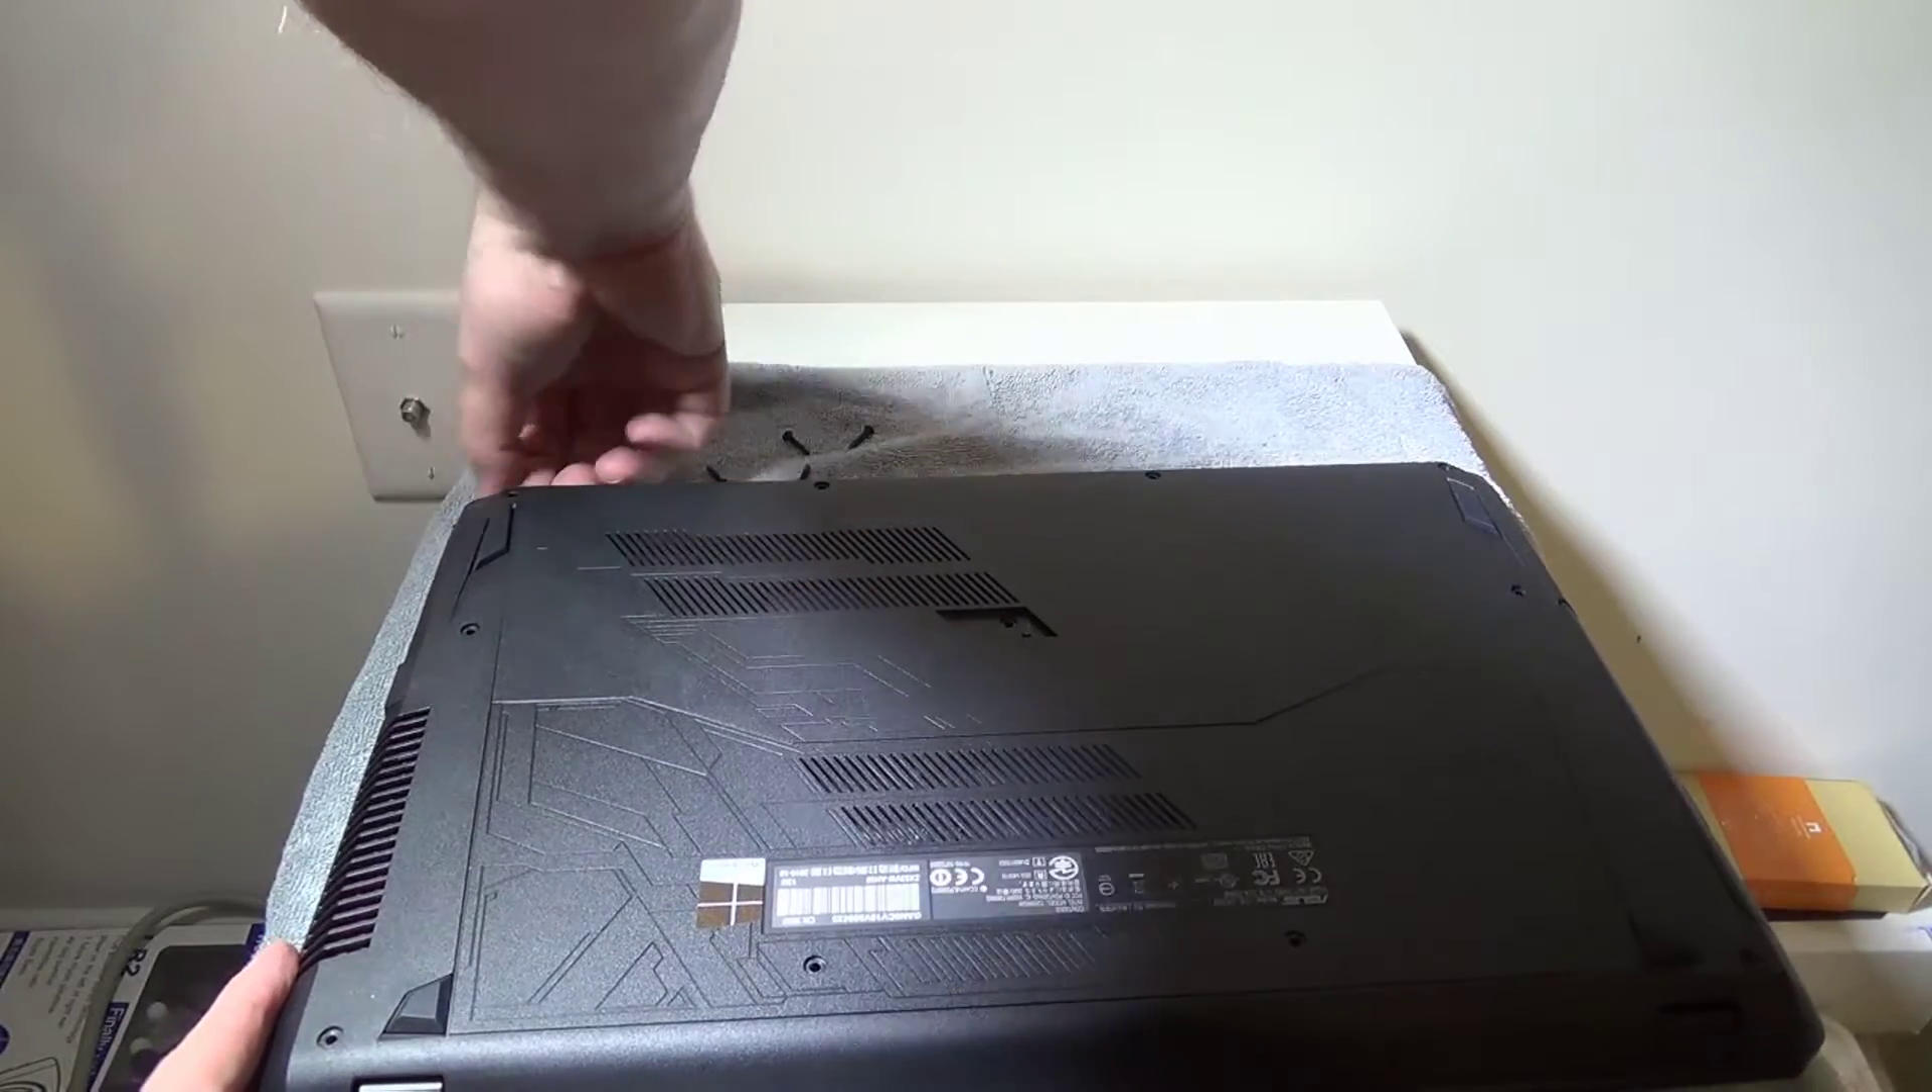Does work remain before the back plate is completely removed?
Yes.